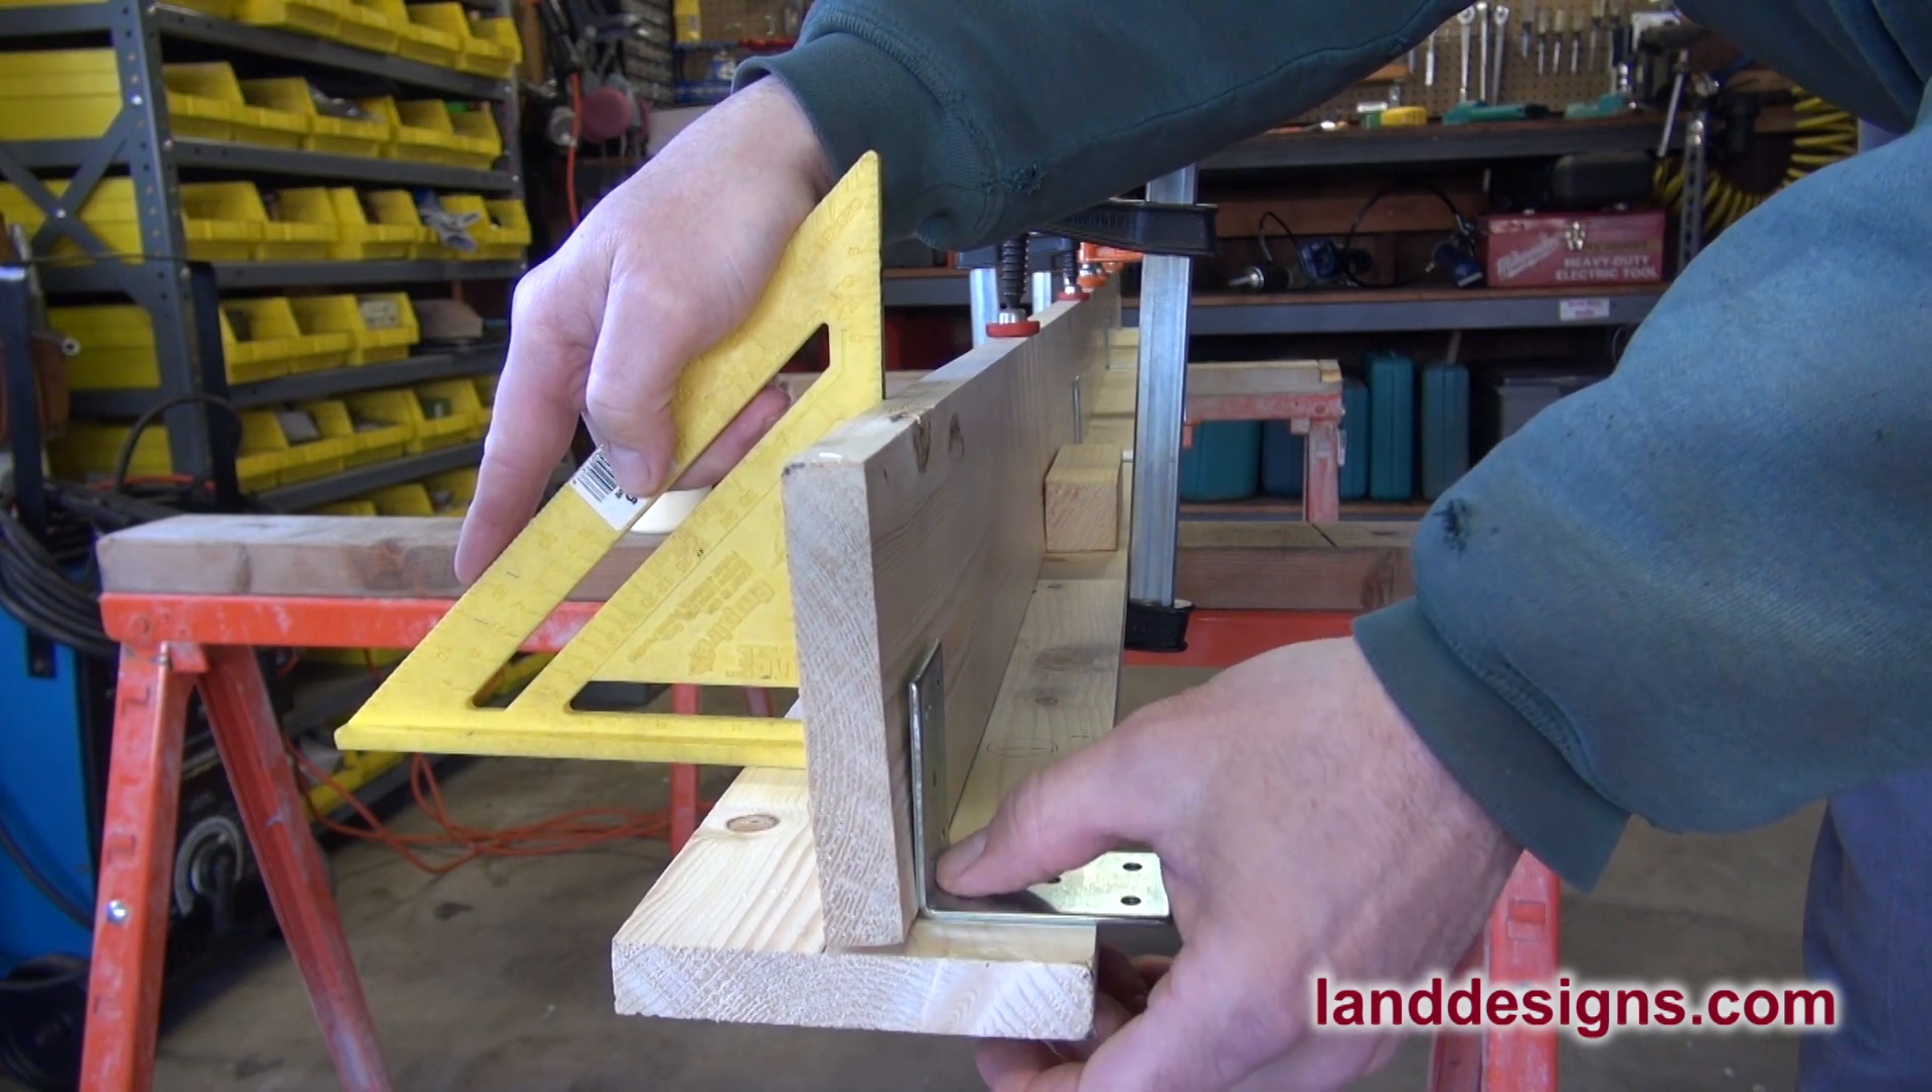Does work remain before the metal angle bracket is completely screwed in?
Yes.